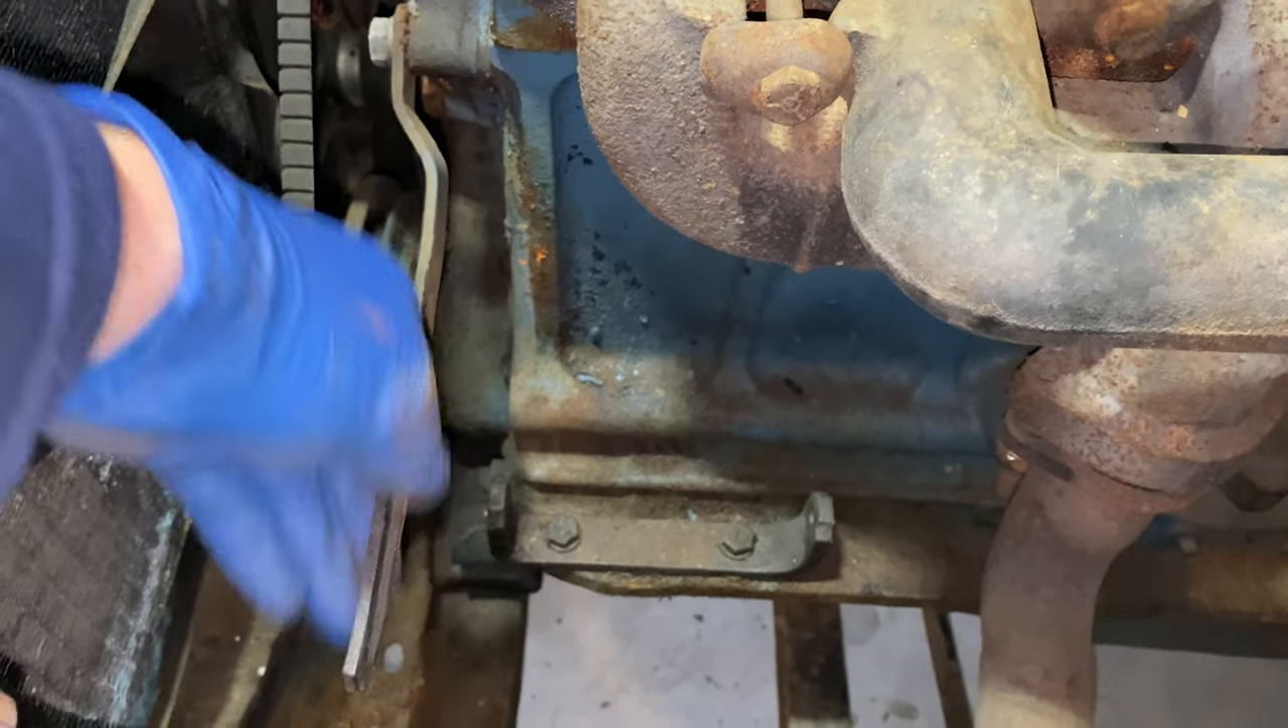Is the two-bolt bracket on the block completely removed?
No.